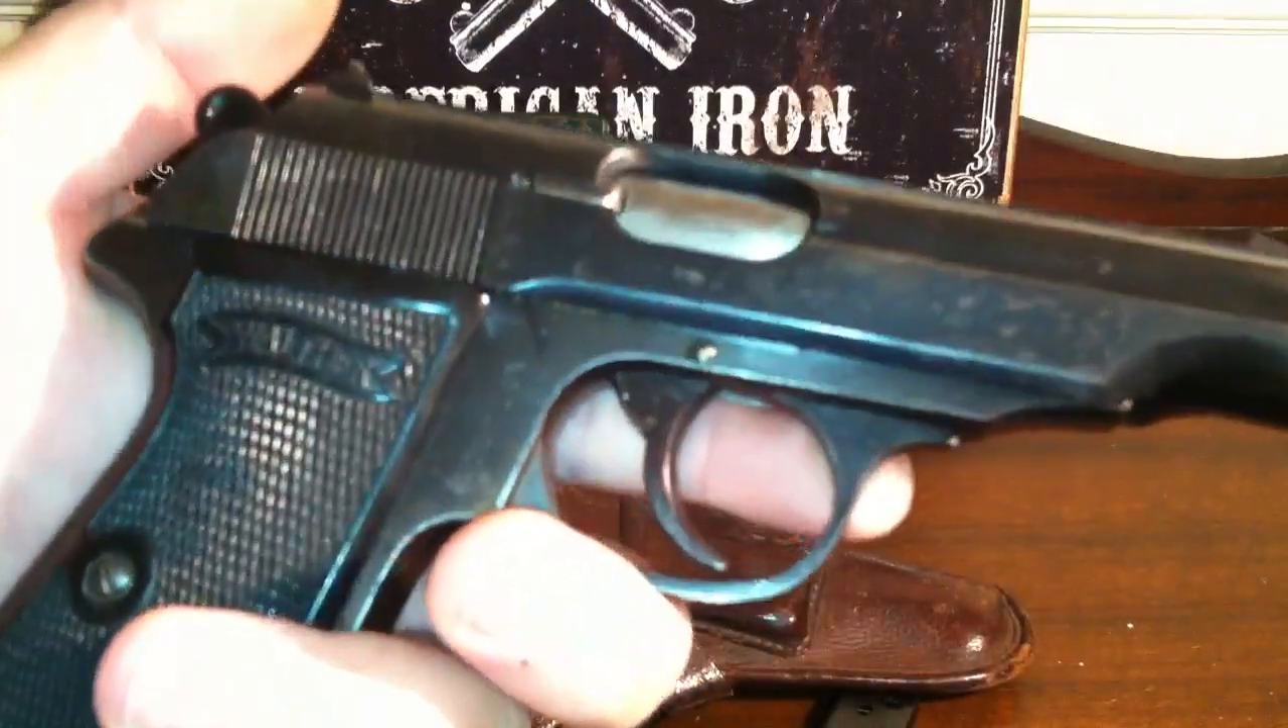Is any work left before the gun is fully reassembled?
No.